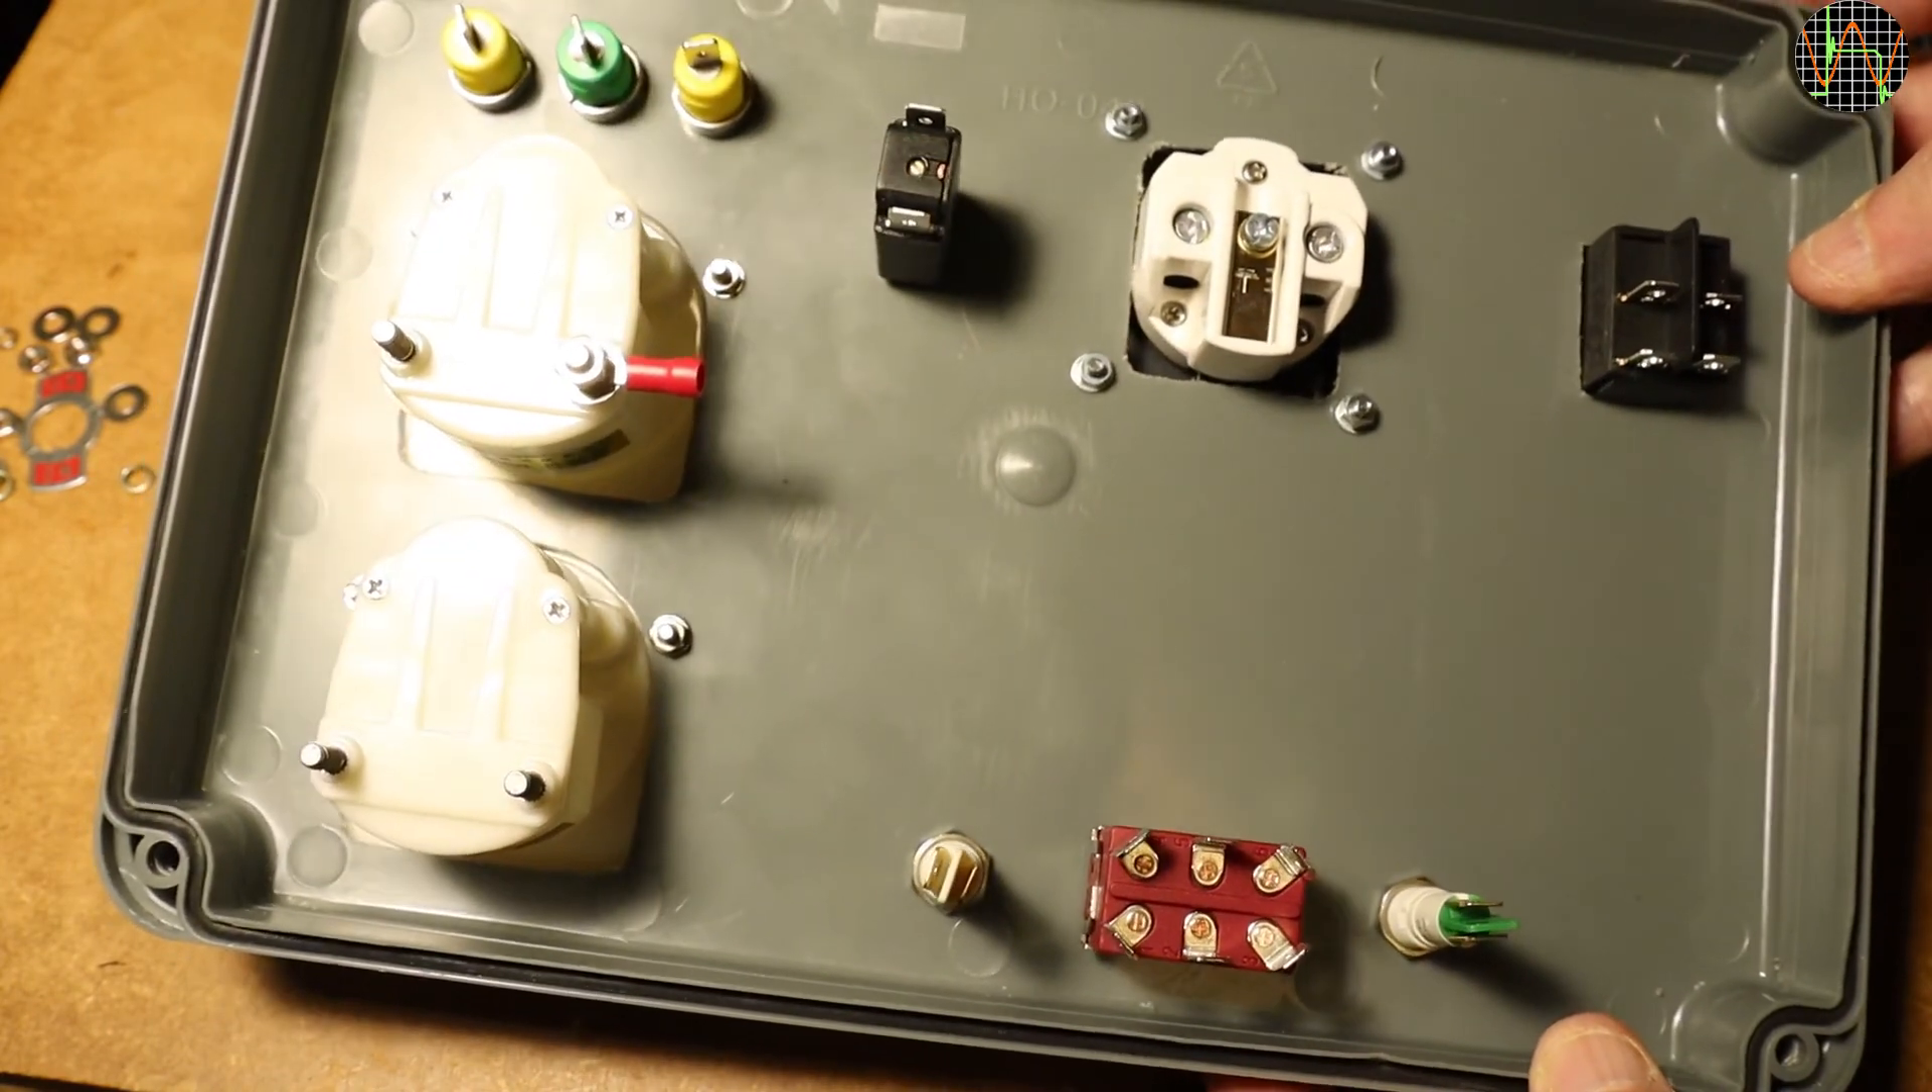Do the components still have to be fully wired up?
Yes.